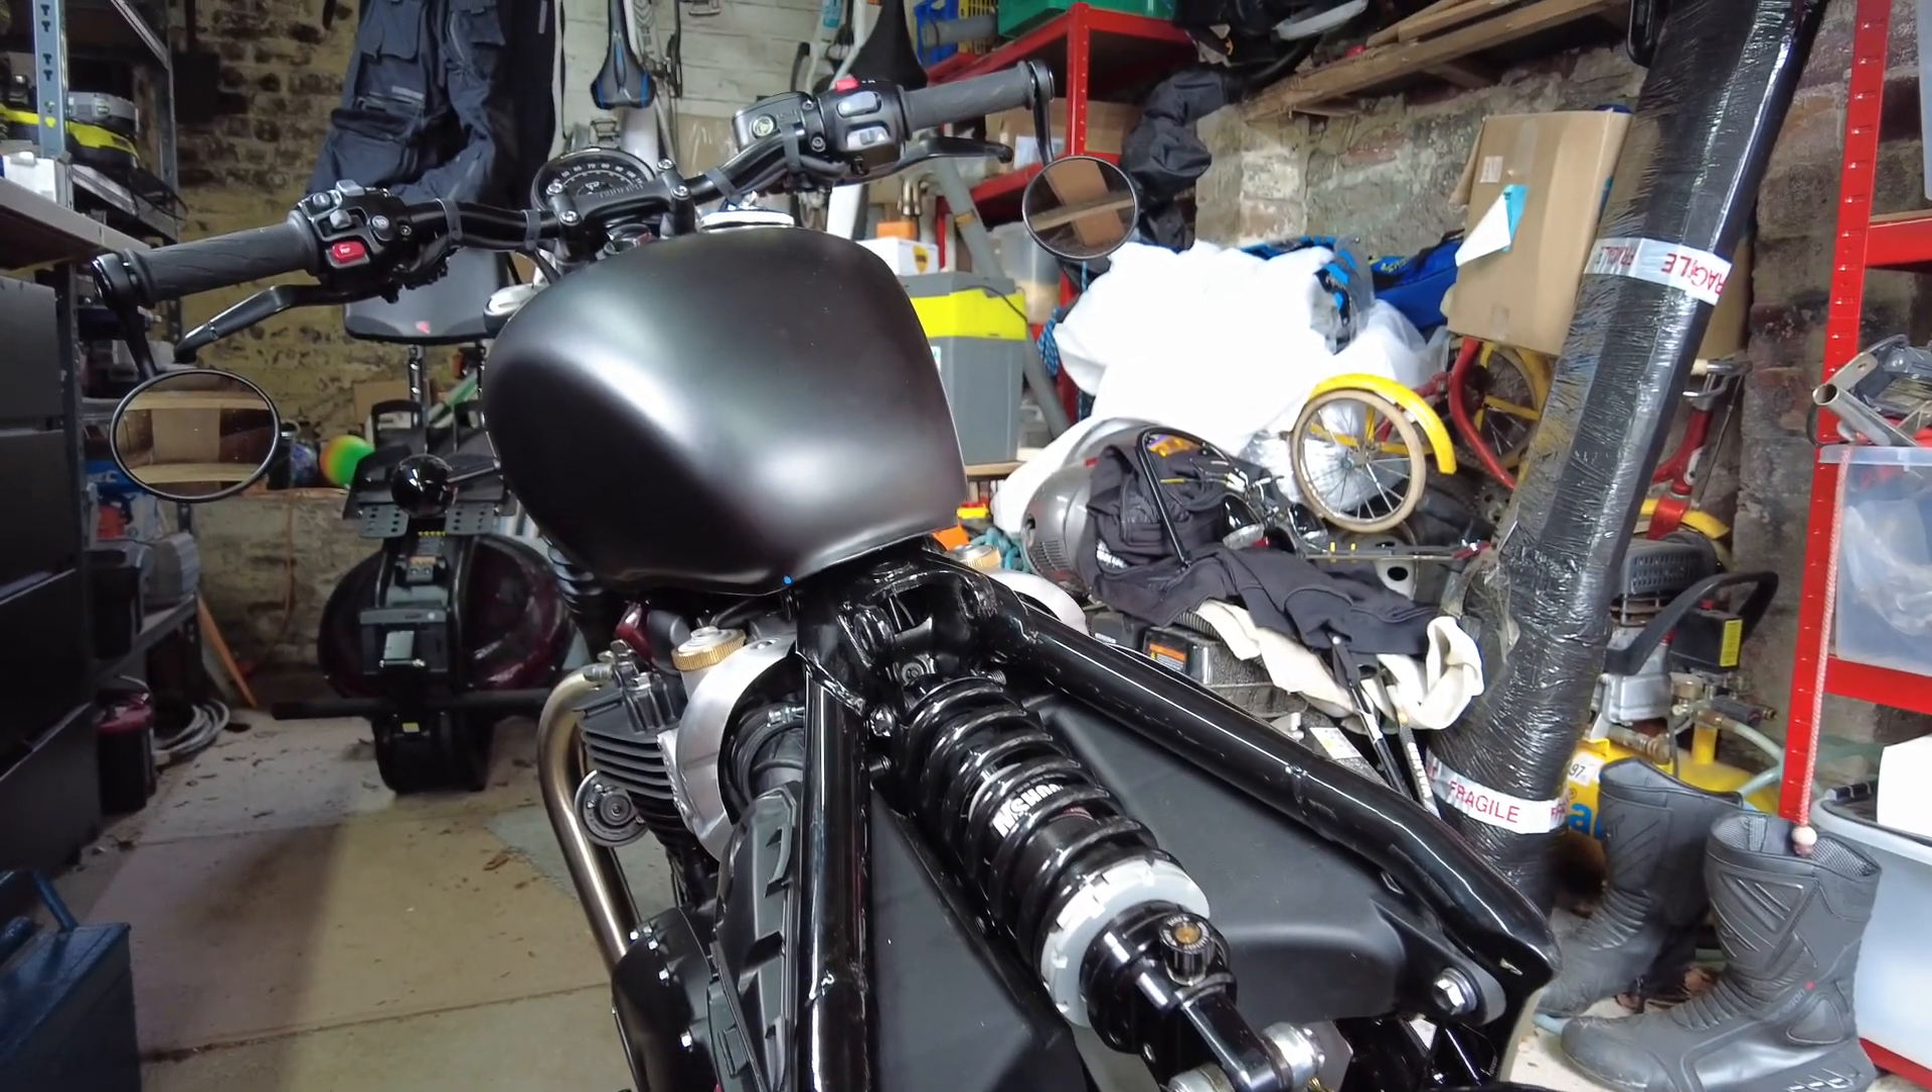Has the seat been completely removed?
Yes.